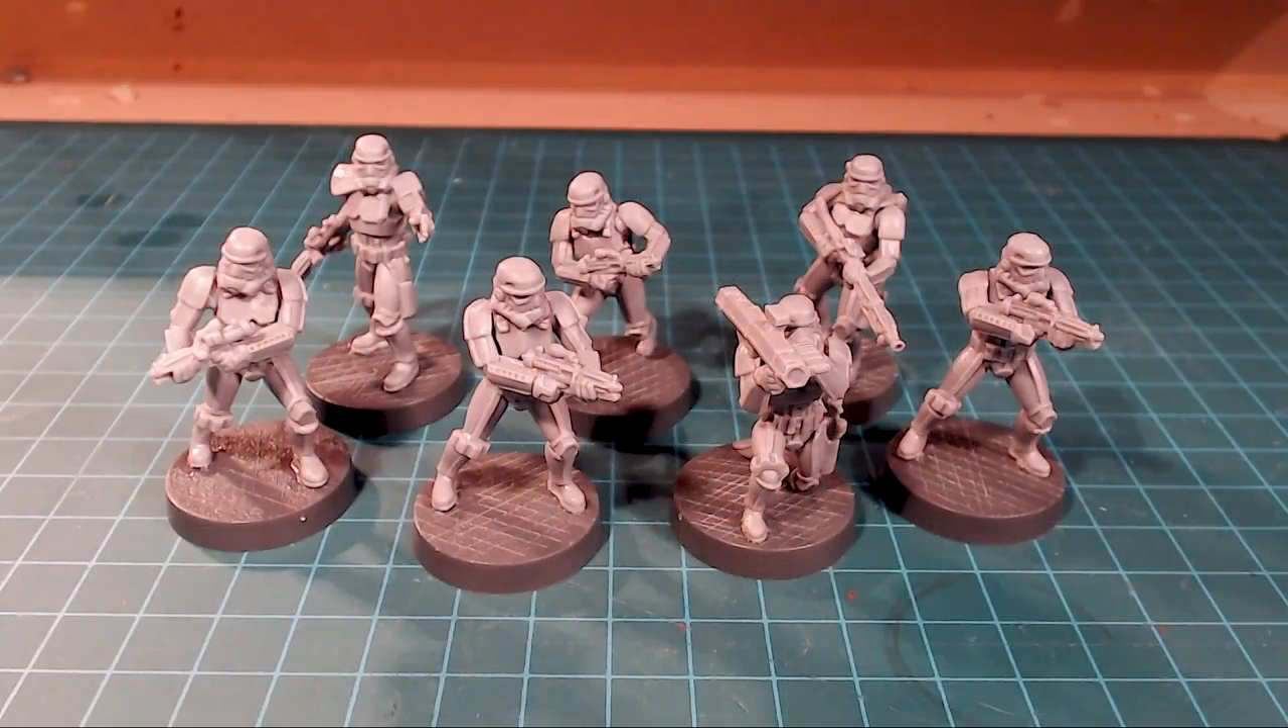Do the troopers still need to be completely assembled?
No.